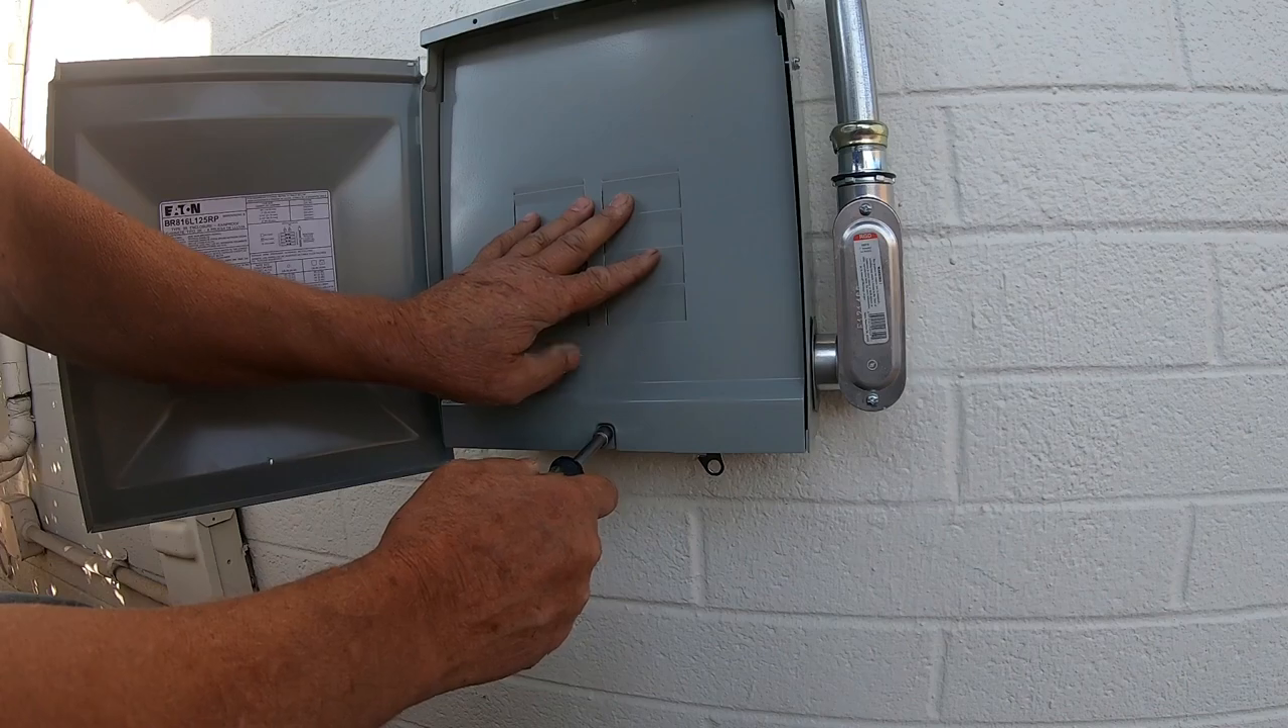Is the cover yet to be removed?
Yes.